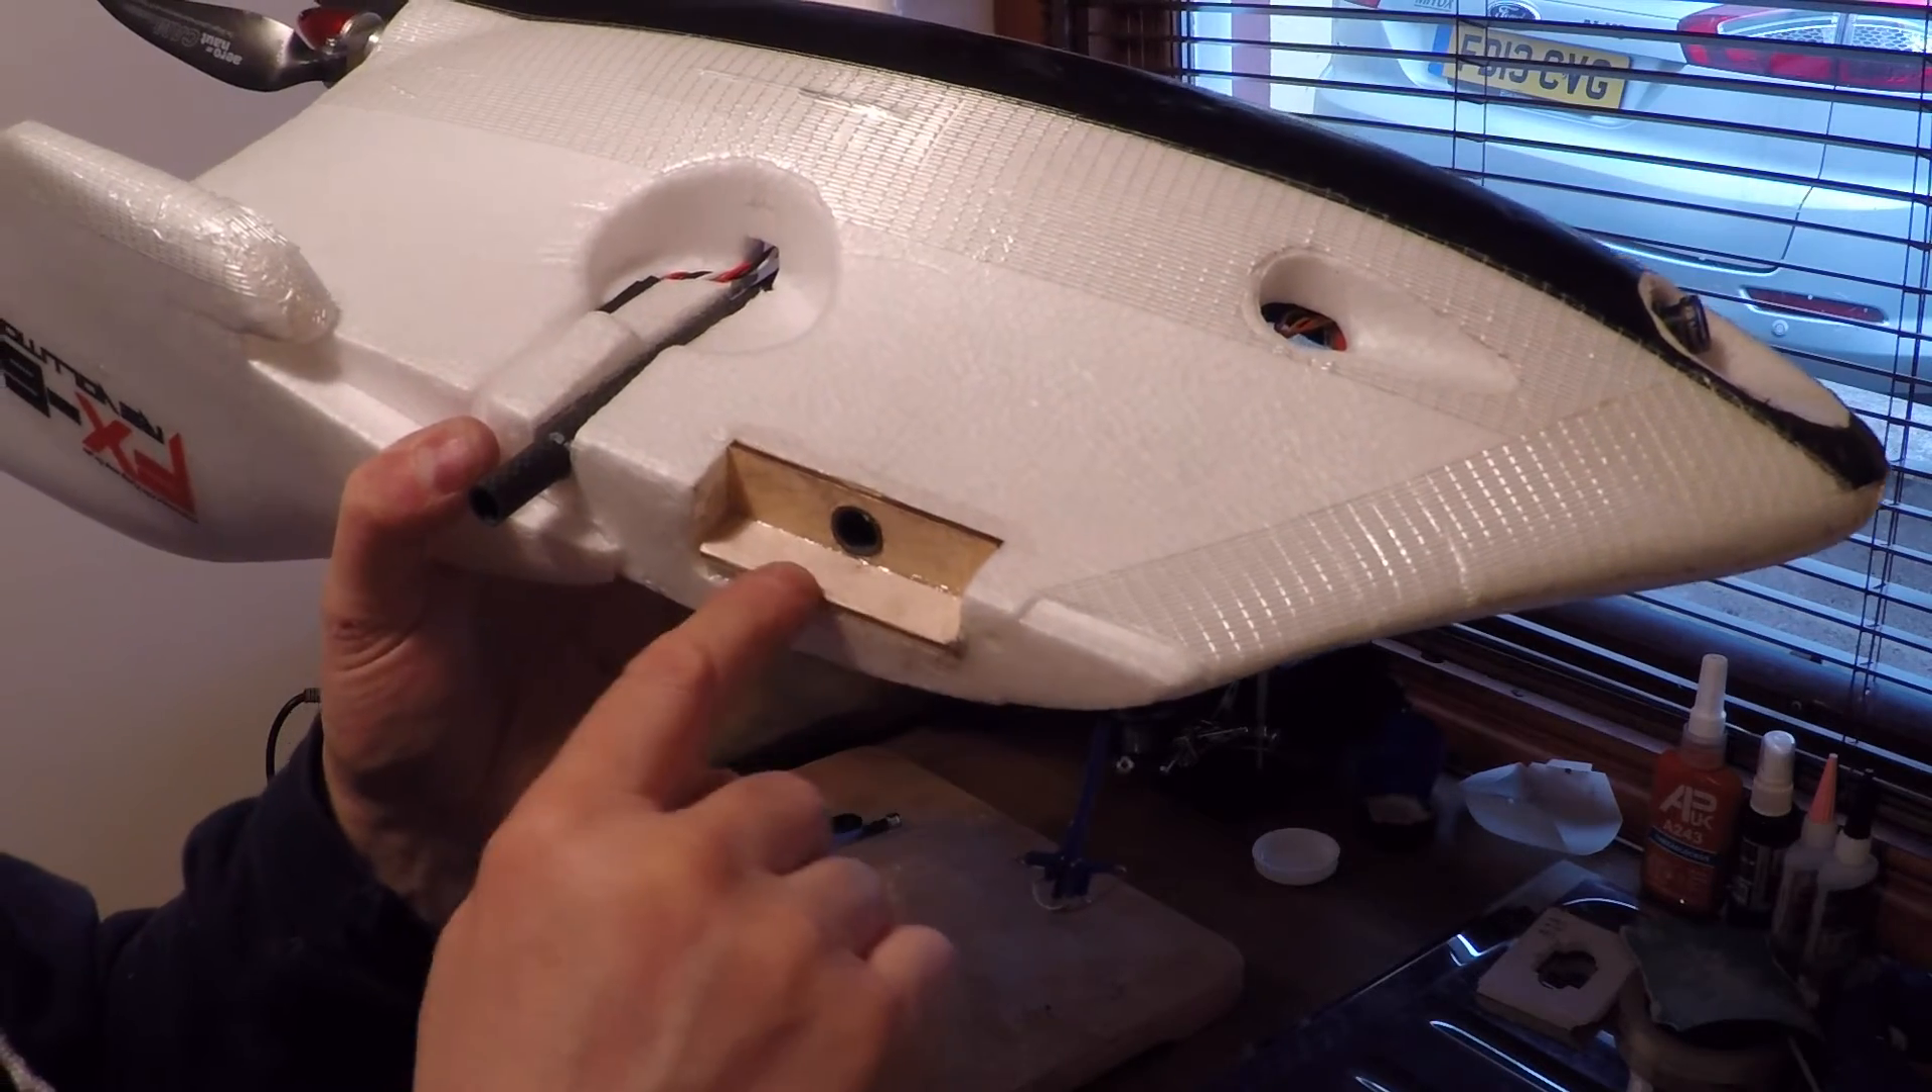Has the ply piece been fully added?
Yes.